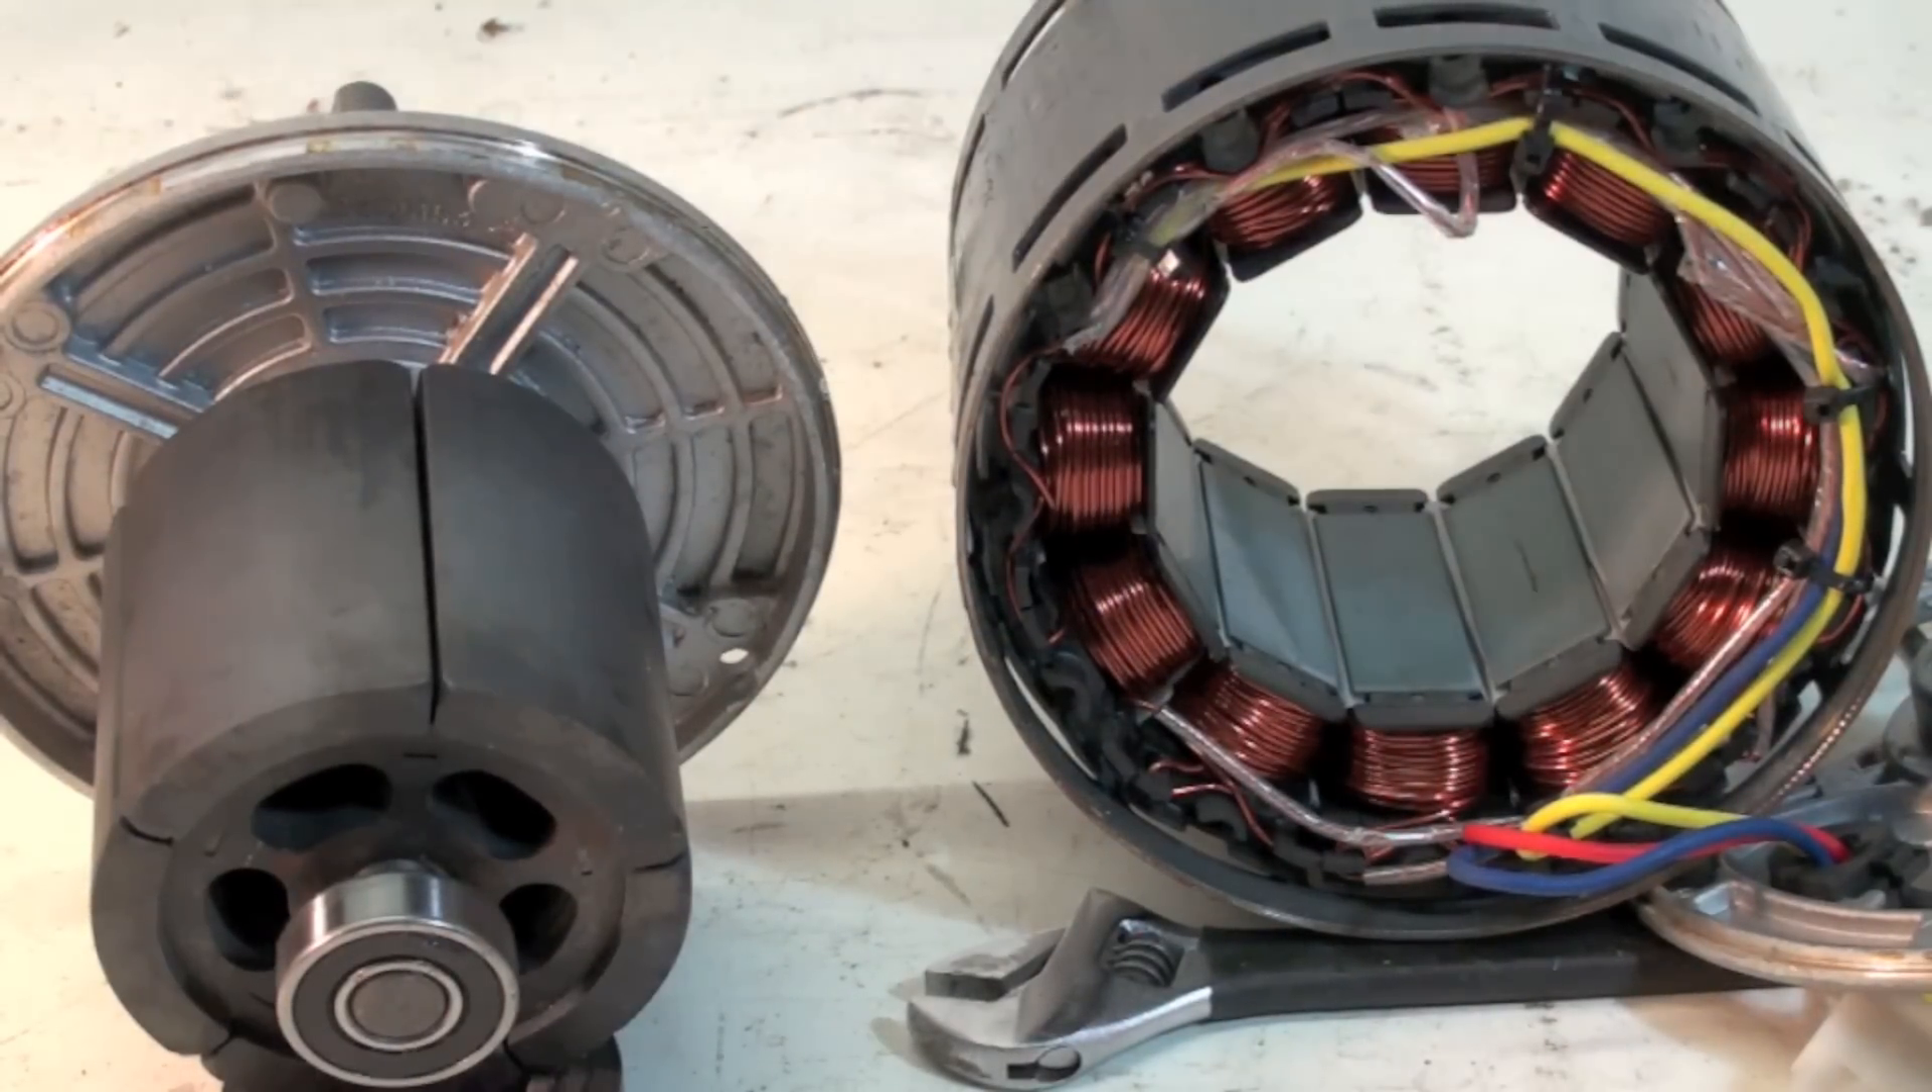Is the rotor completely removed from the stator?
Yes.